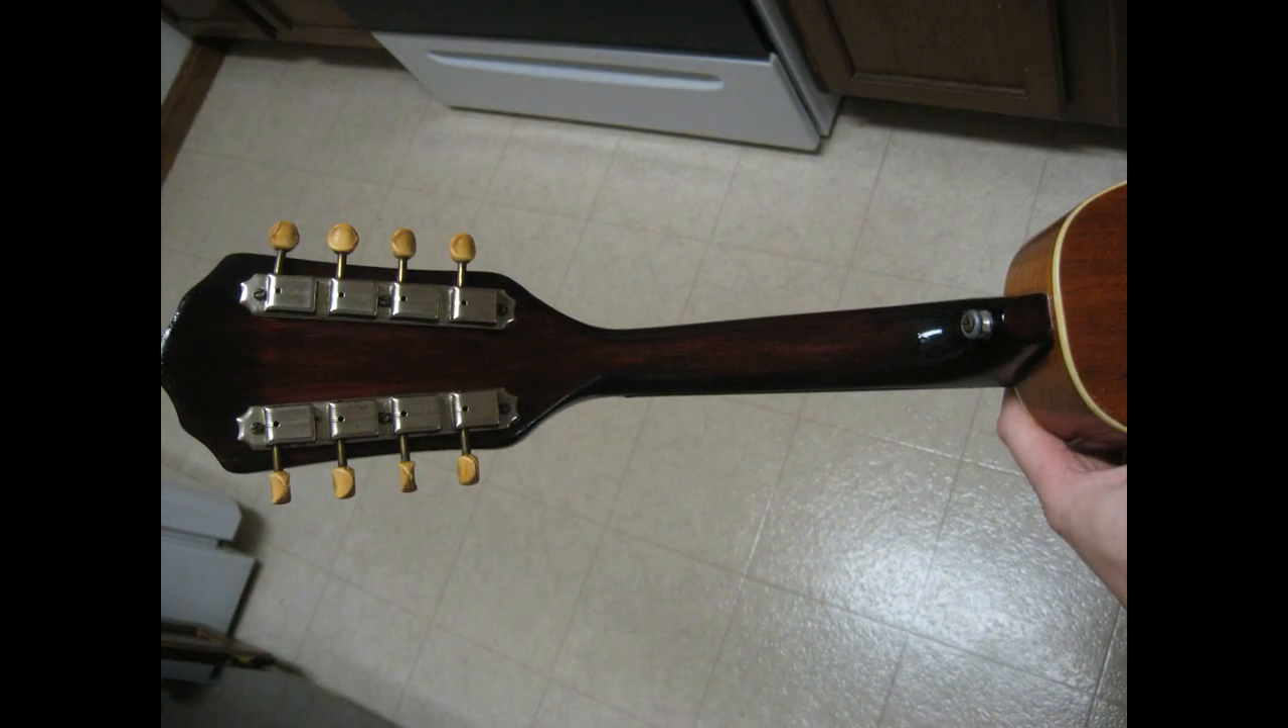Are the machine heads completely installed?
Yes.